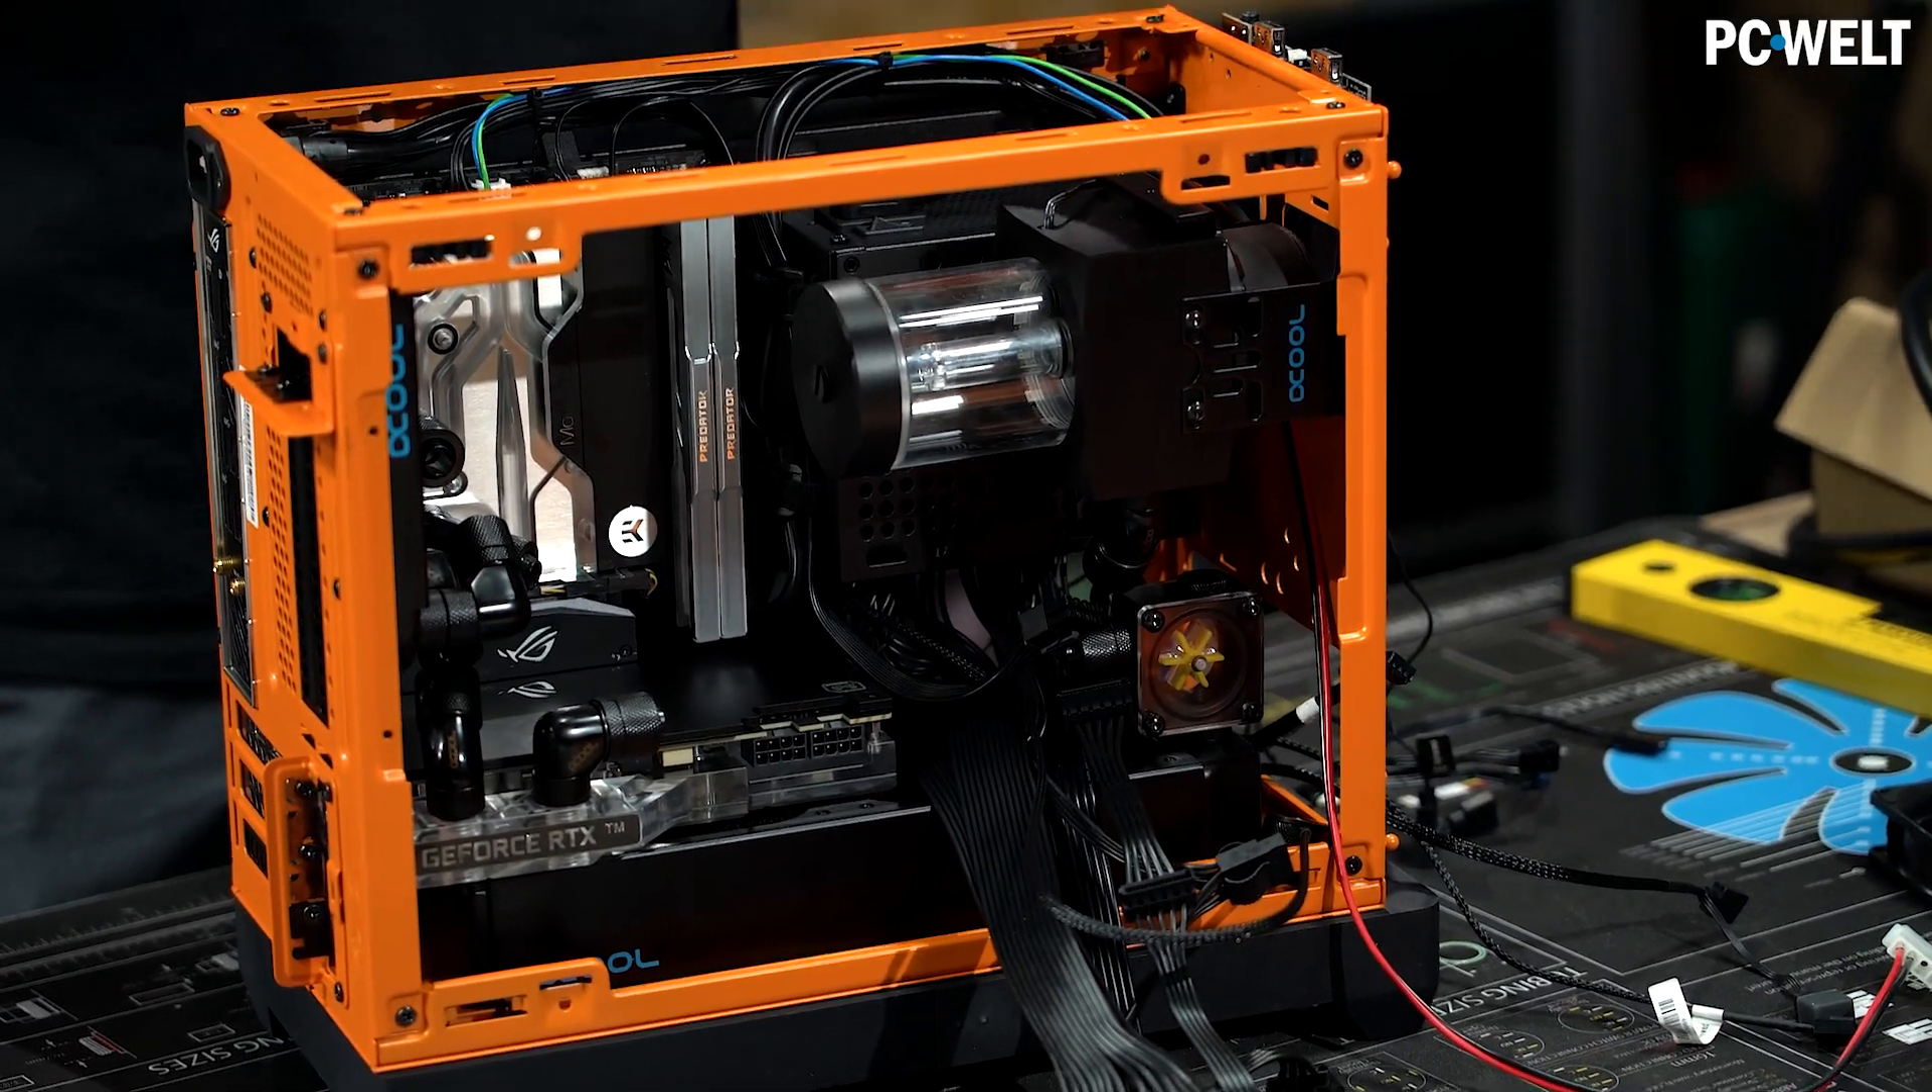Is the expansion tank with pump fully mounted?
Yes.